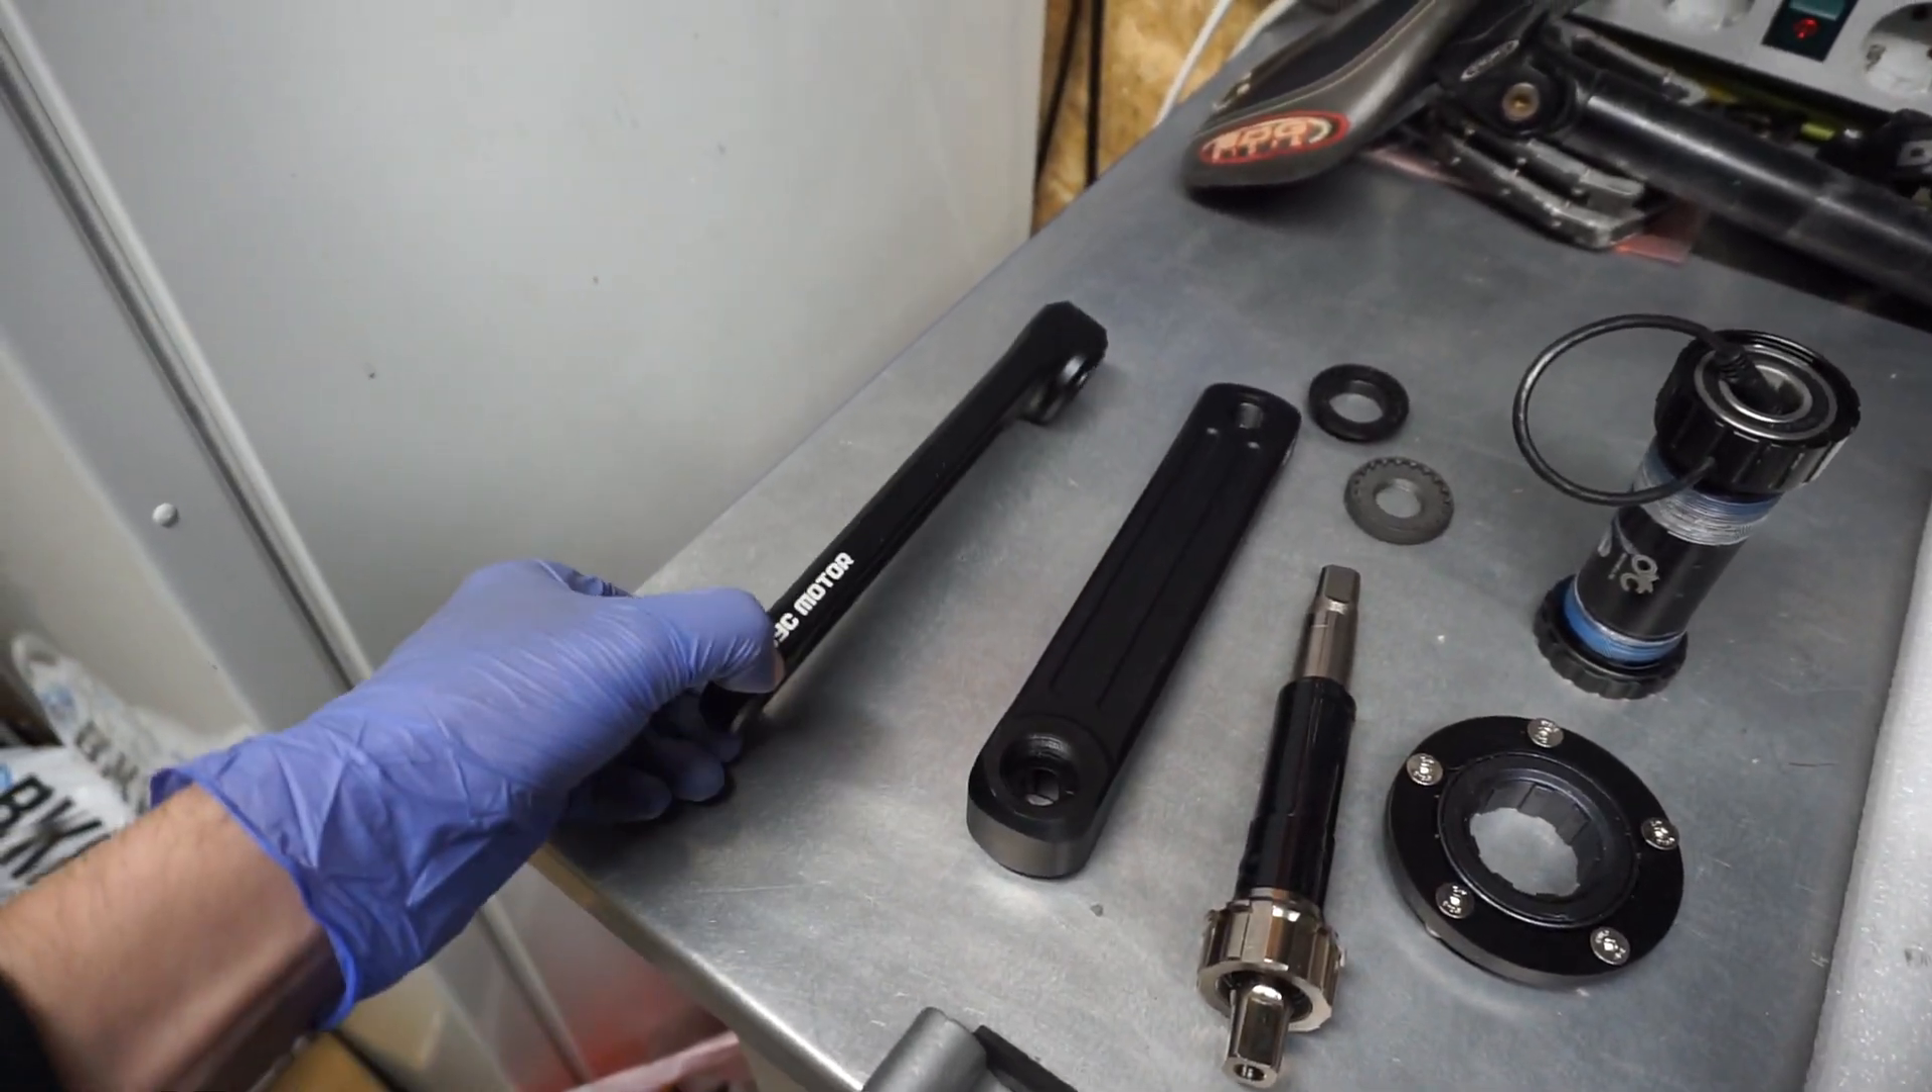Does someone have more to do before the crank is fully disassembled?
No.